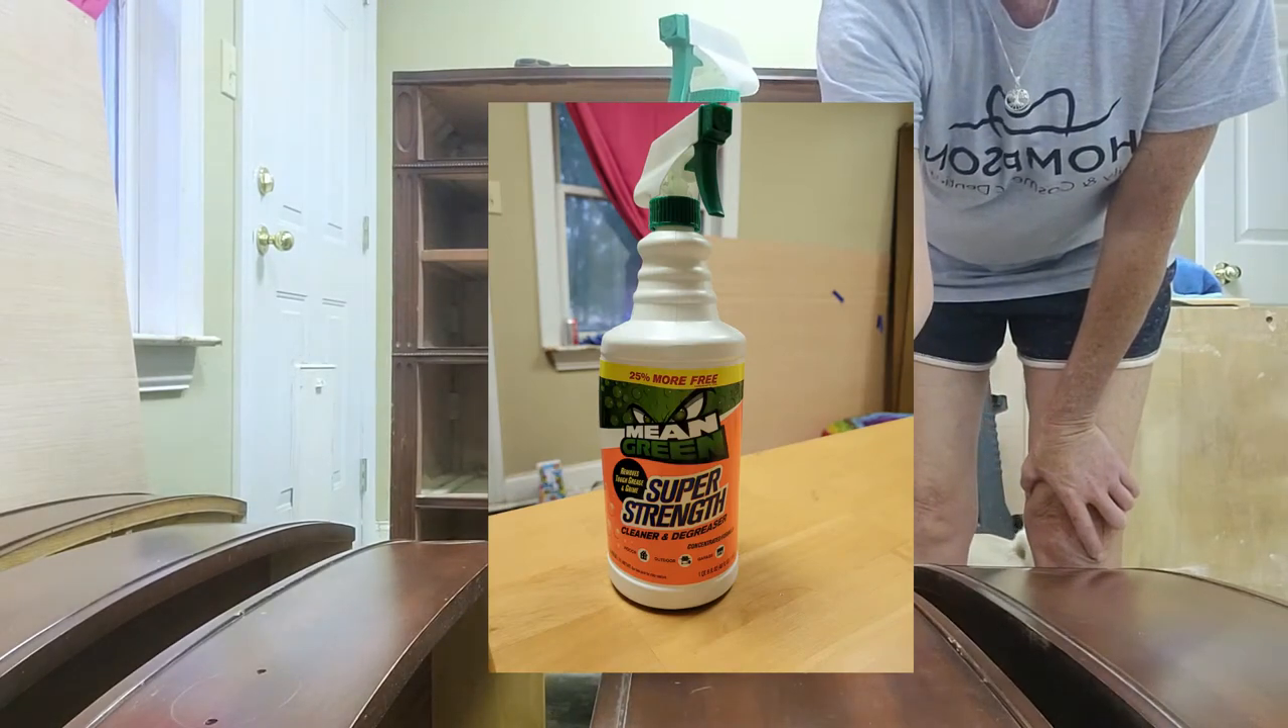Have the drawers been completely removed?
Yes.